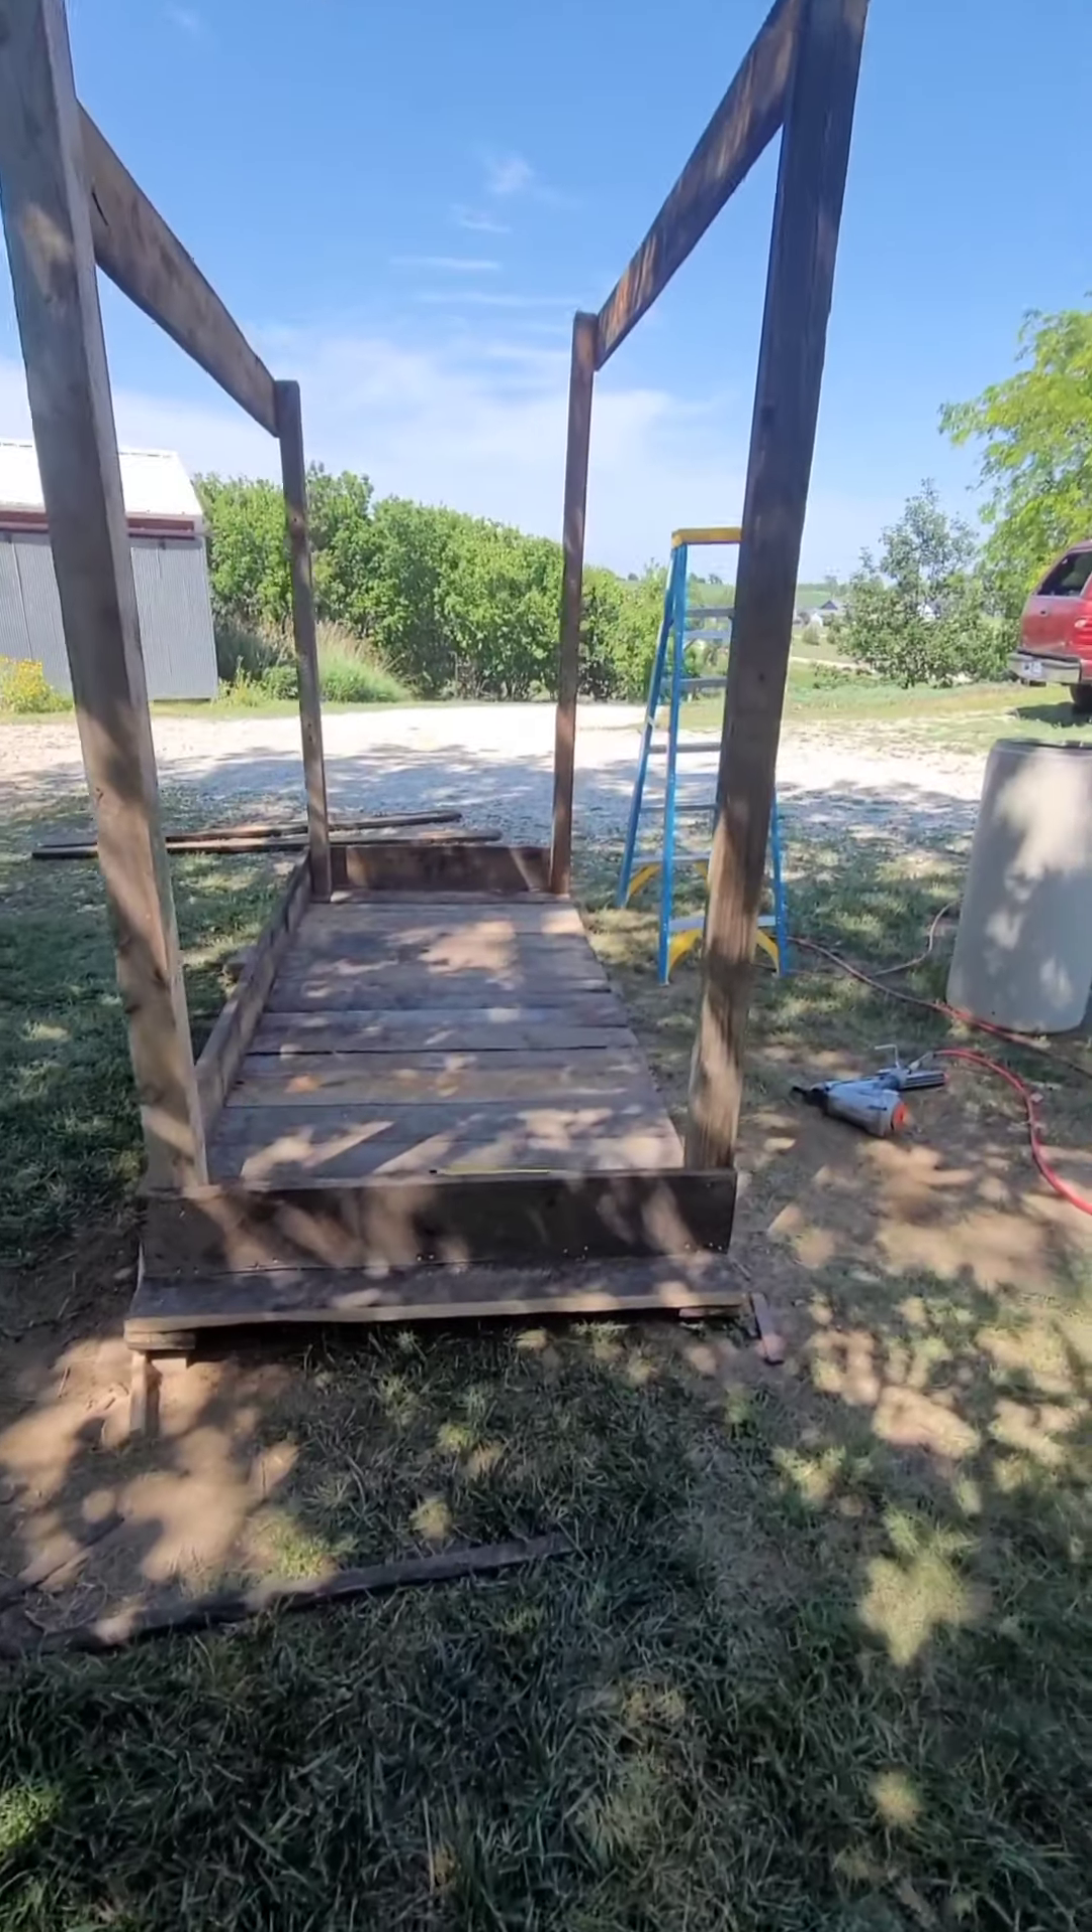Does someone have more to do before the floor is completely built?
No.